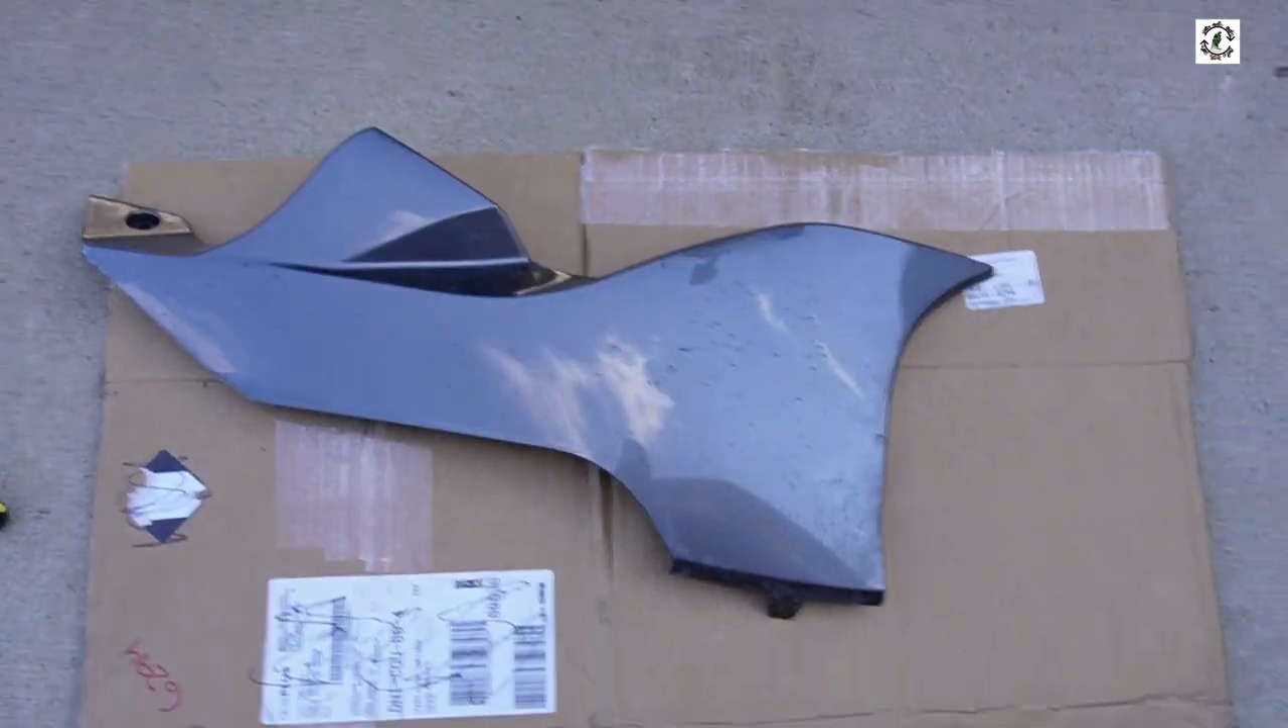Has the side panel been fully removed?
Yes.